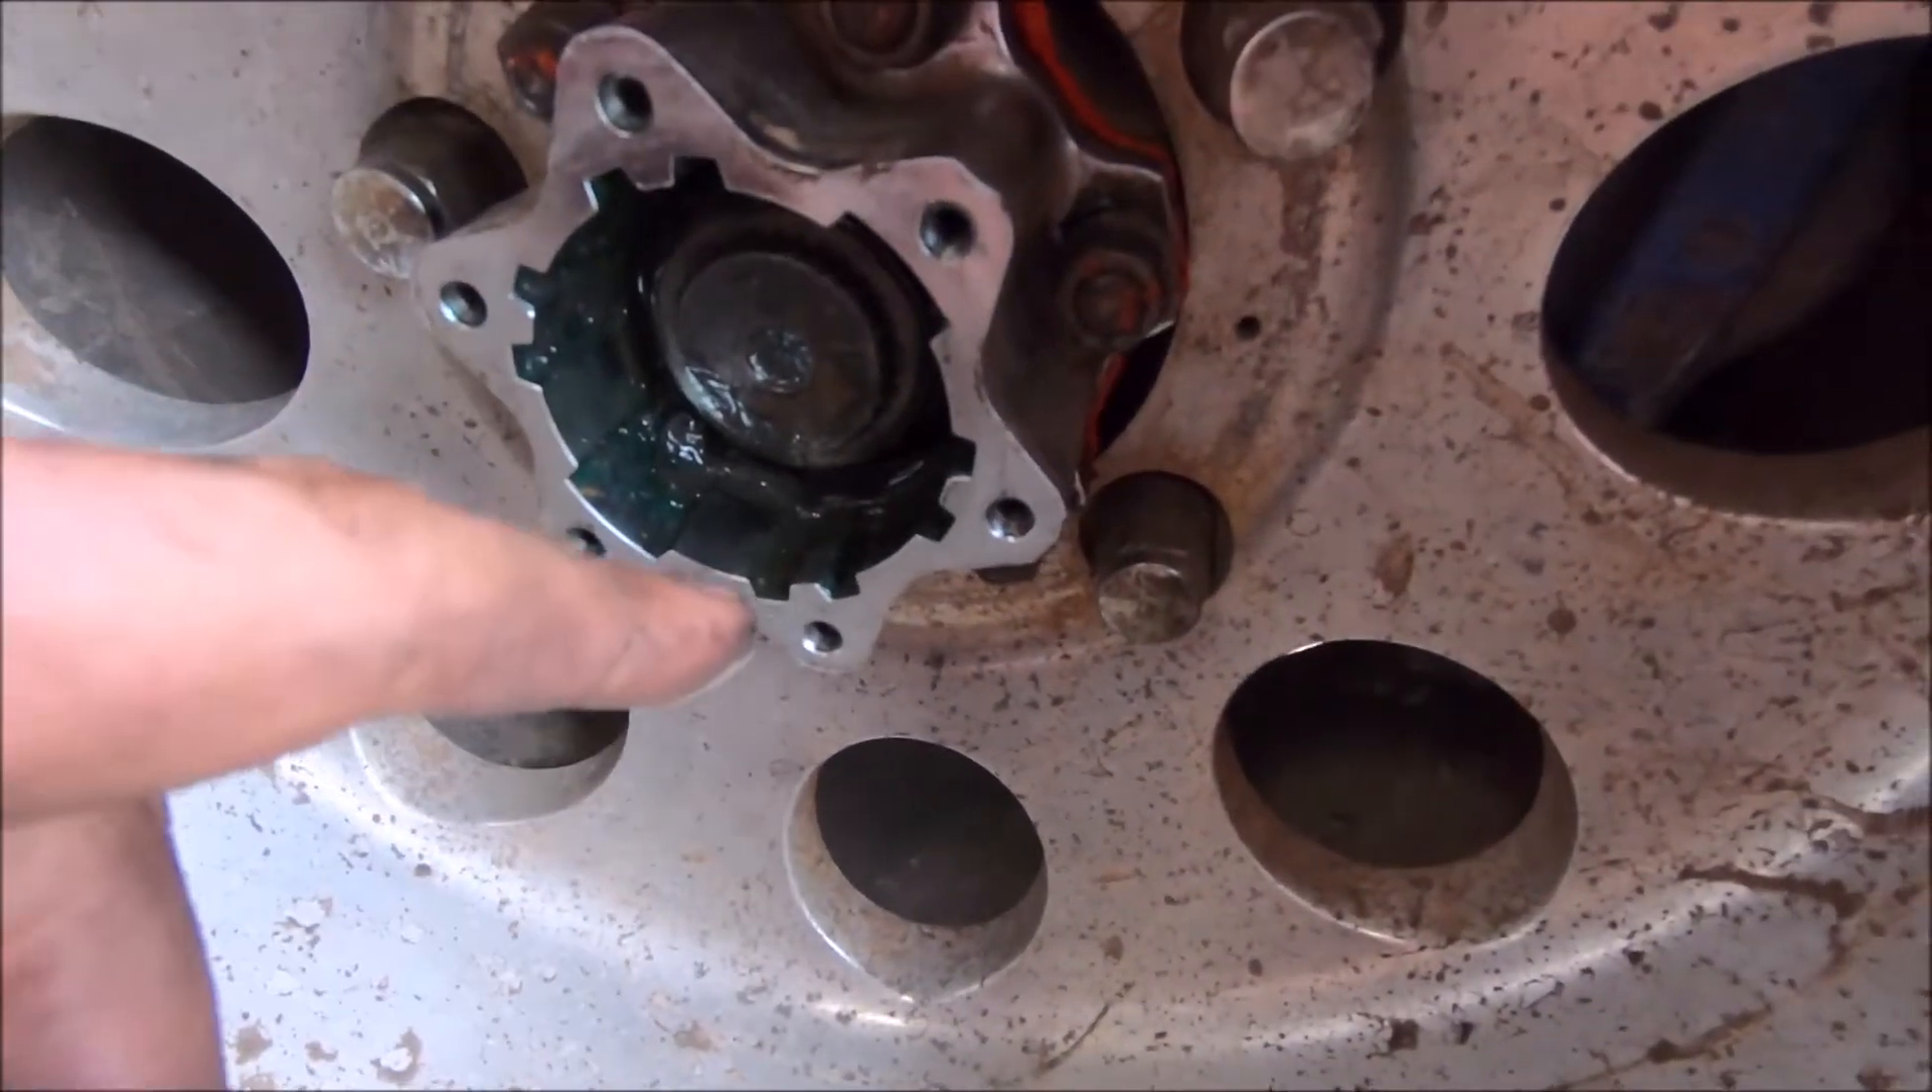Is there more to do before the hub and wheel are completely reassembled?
Yes.